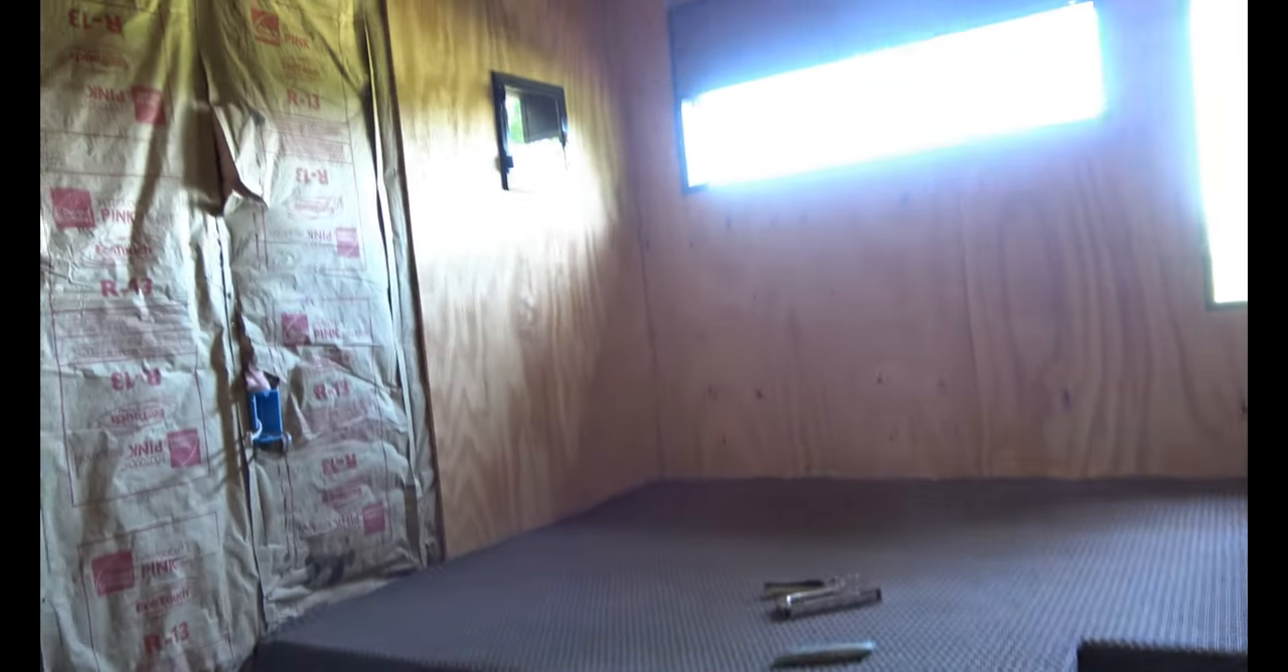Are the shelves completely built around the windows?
No.